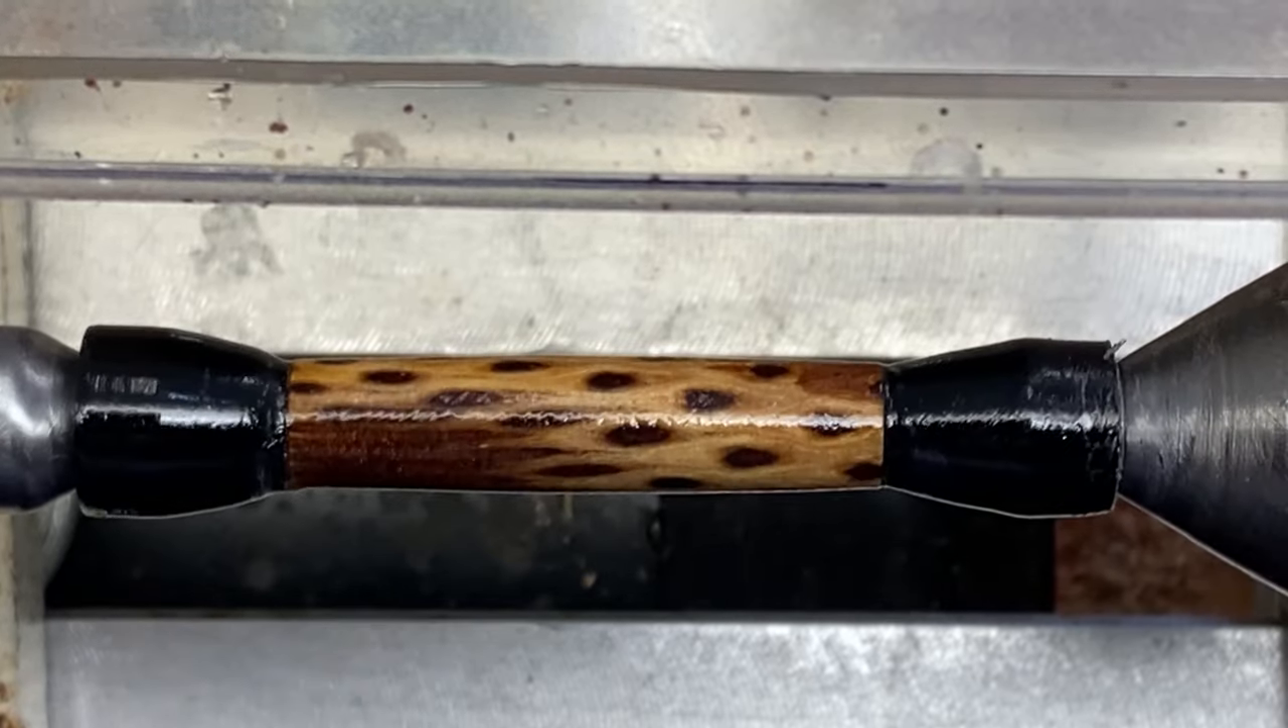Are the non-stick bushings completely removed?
No.